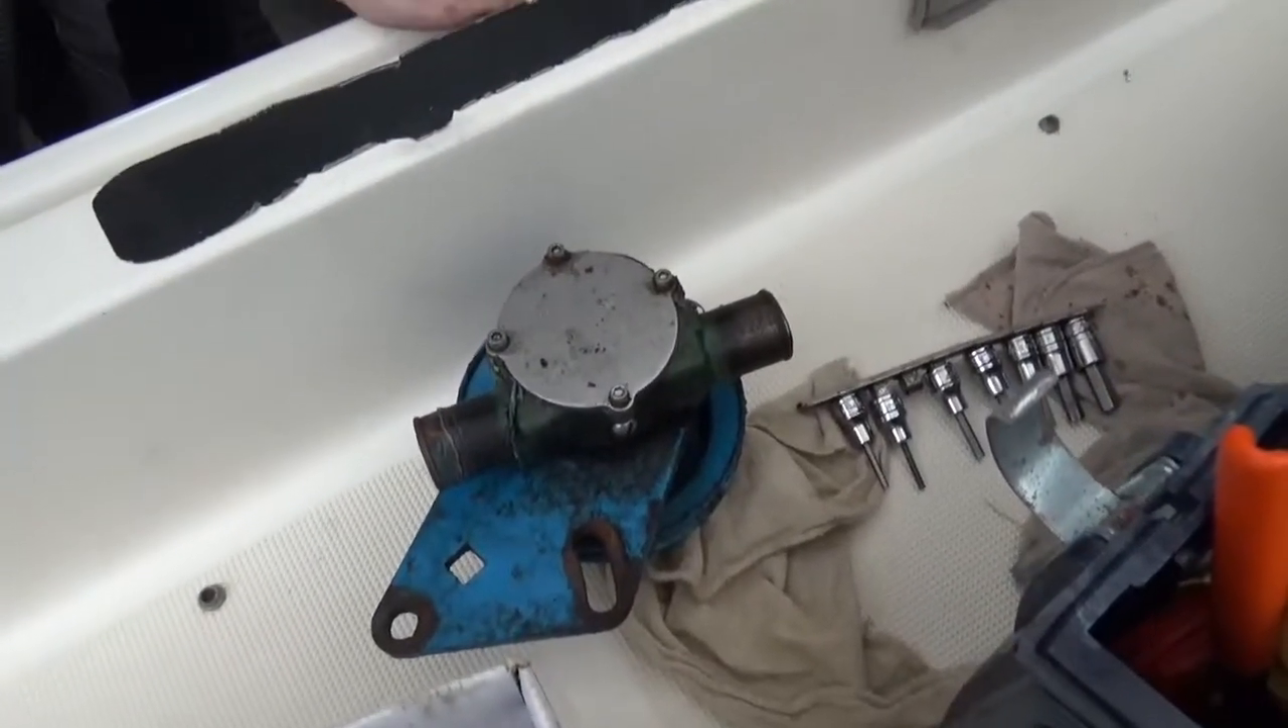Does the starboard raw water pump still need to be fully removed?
No.